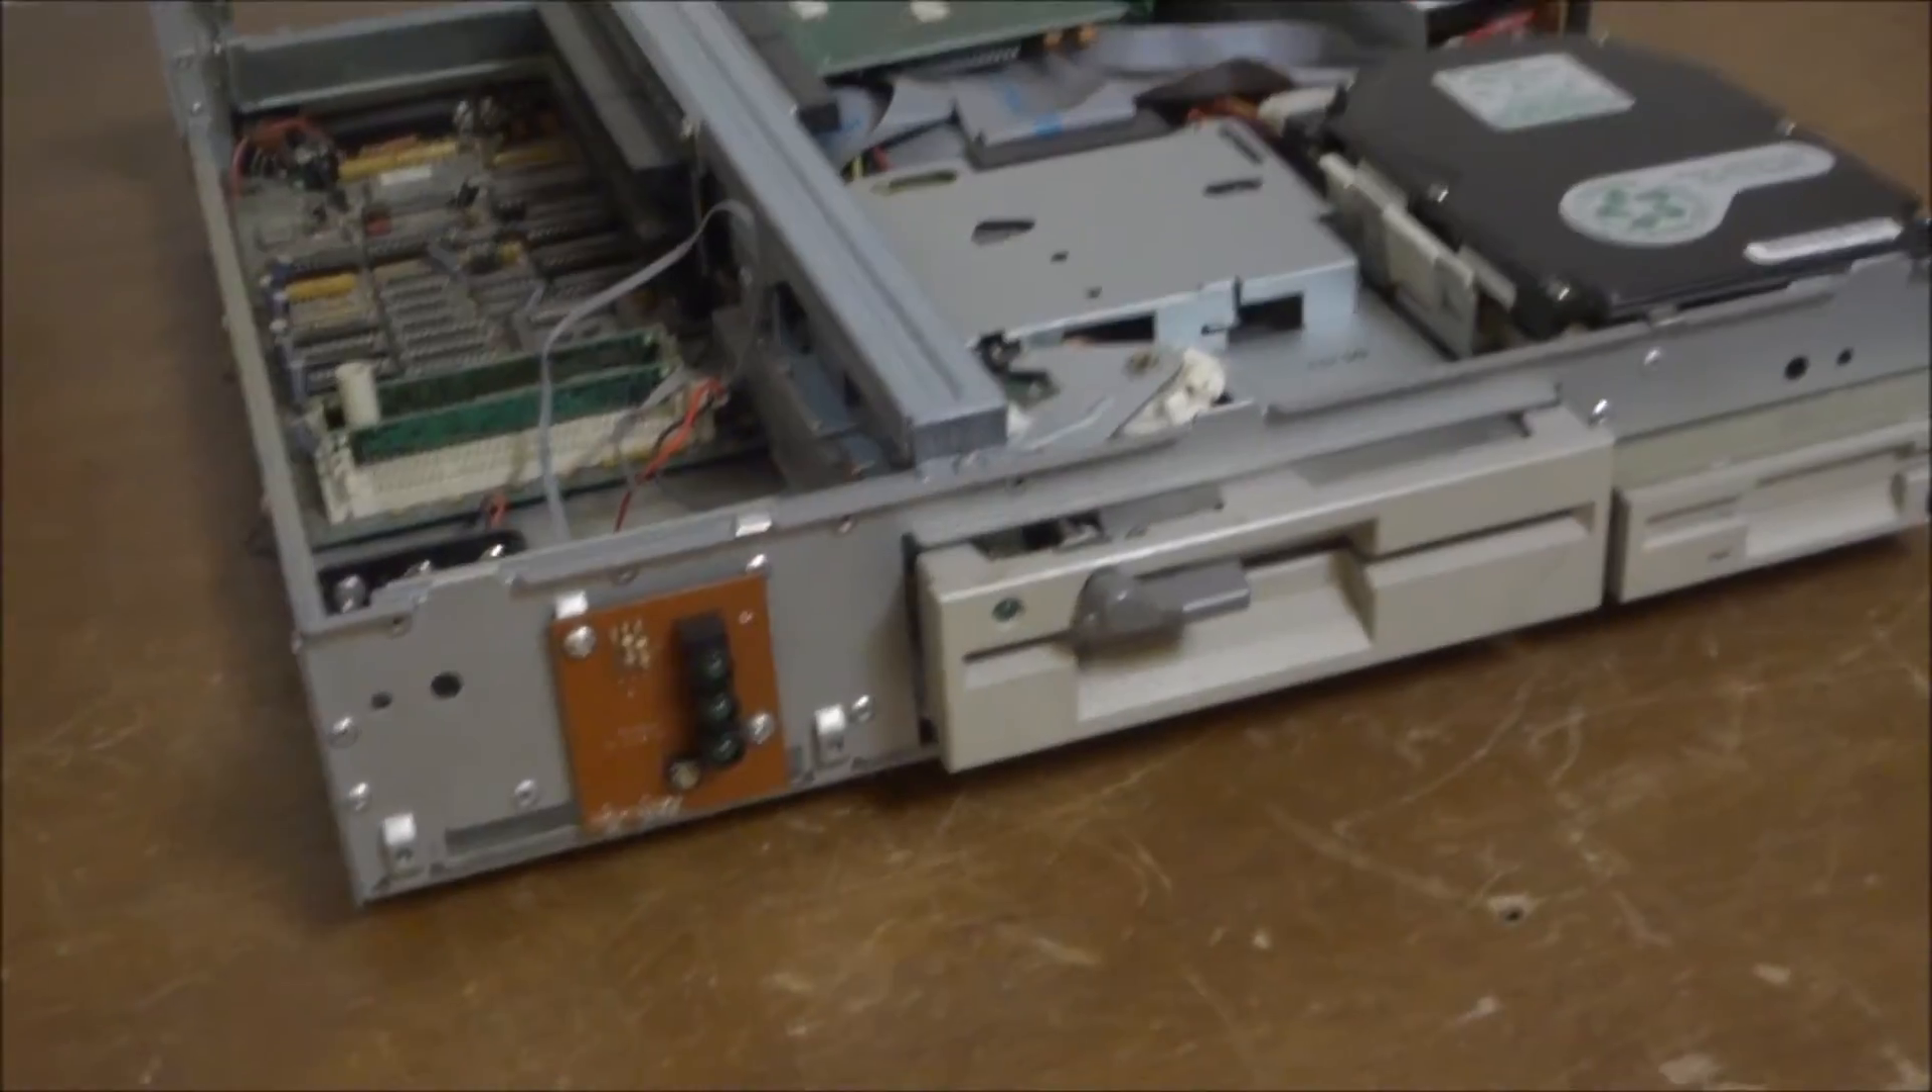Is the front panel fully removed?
Yes.